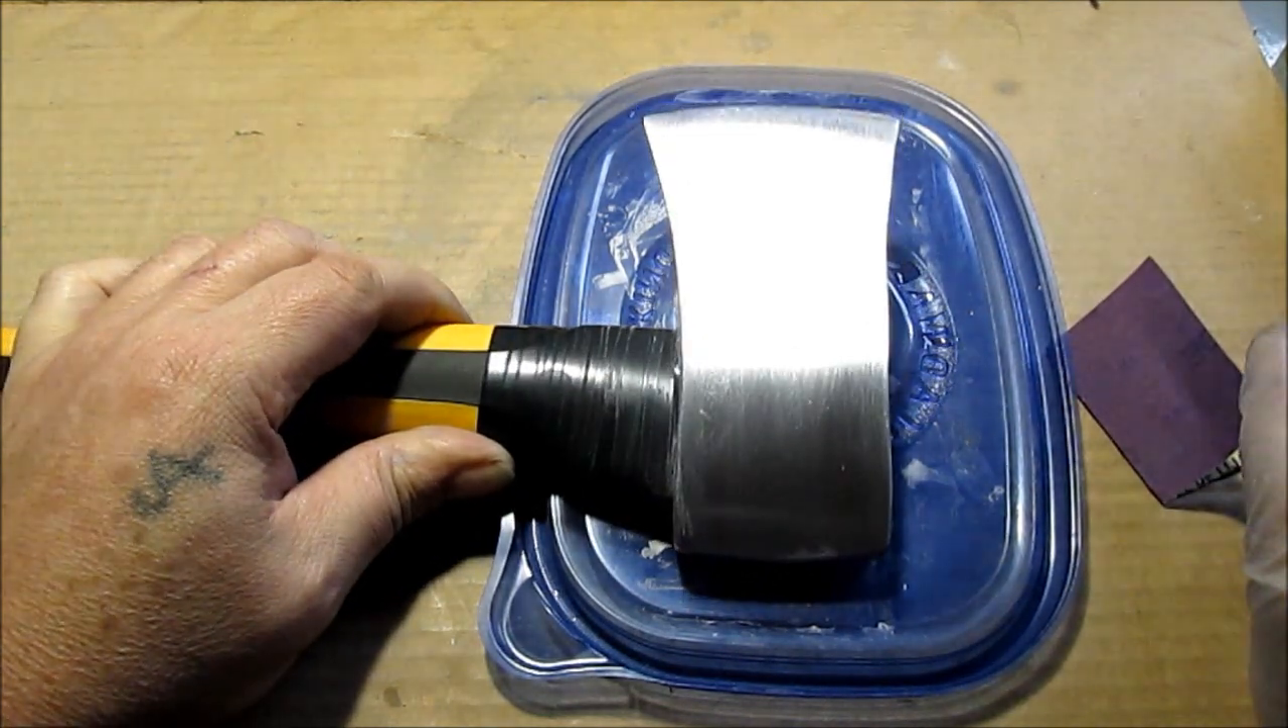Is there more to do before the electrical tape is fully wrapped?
No.